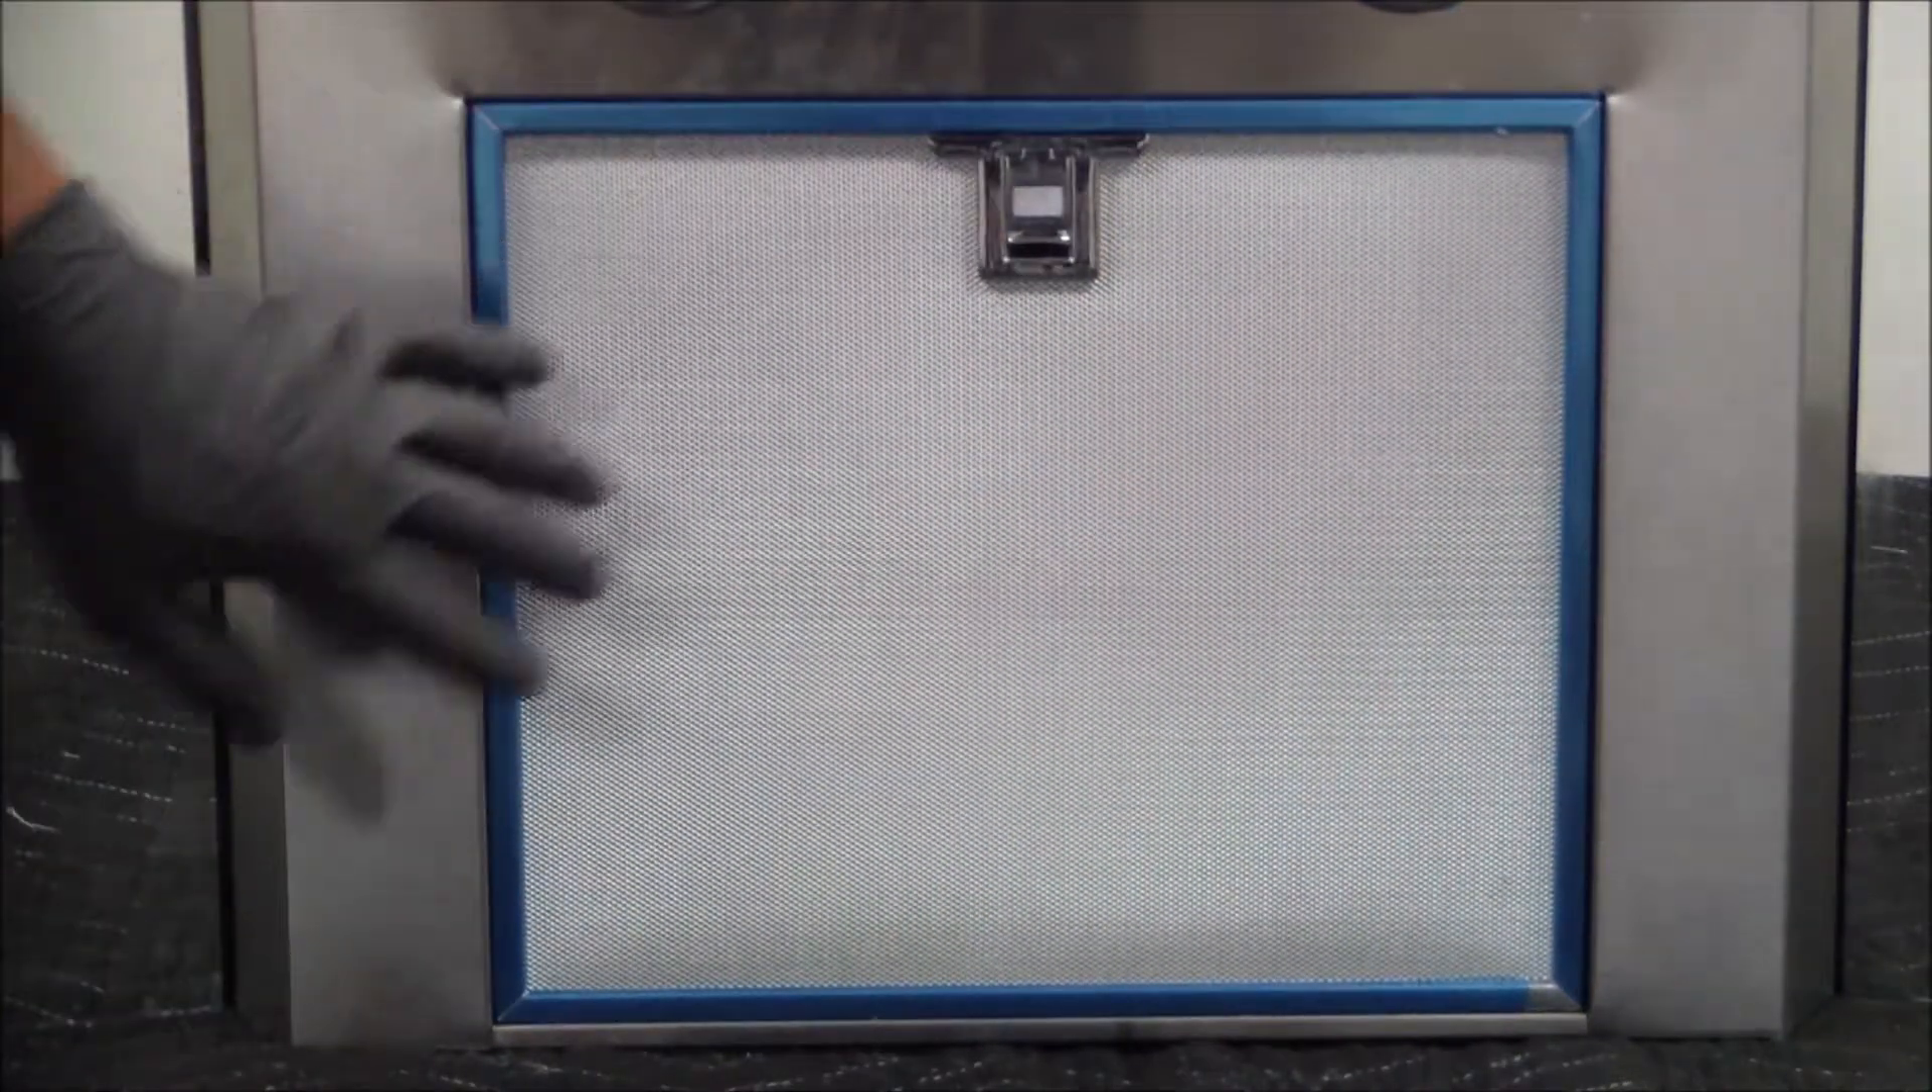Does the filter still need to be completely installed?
No.